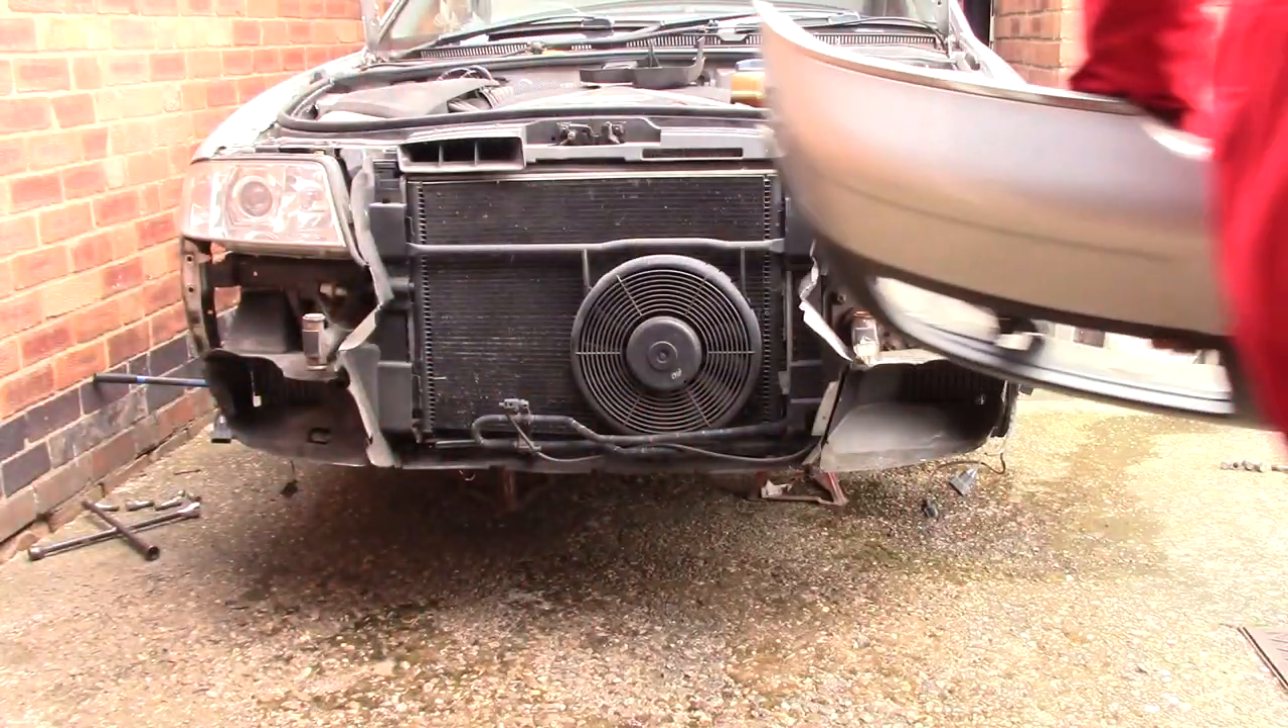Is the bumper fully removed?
Yes.